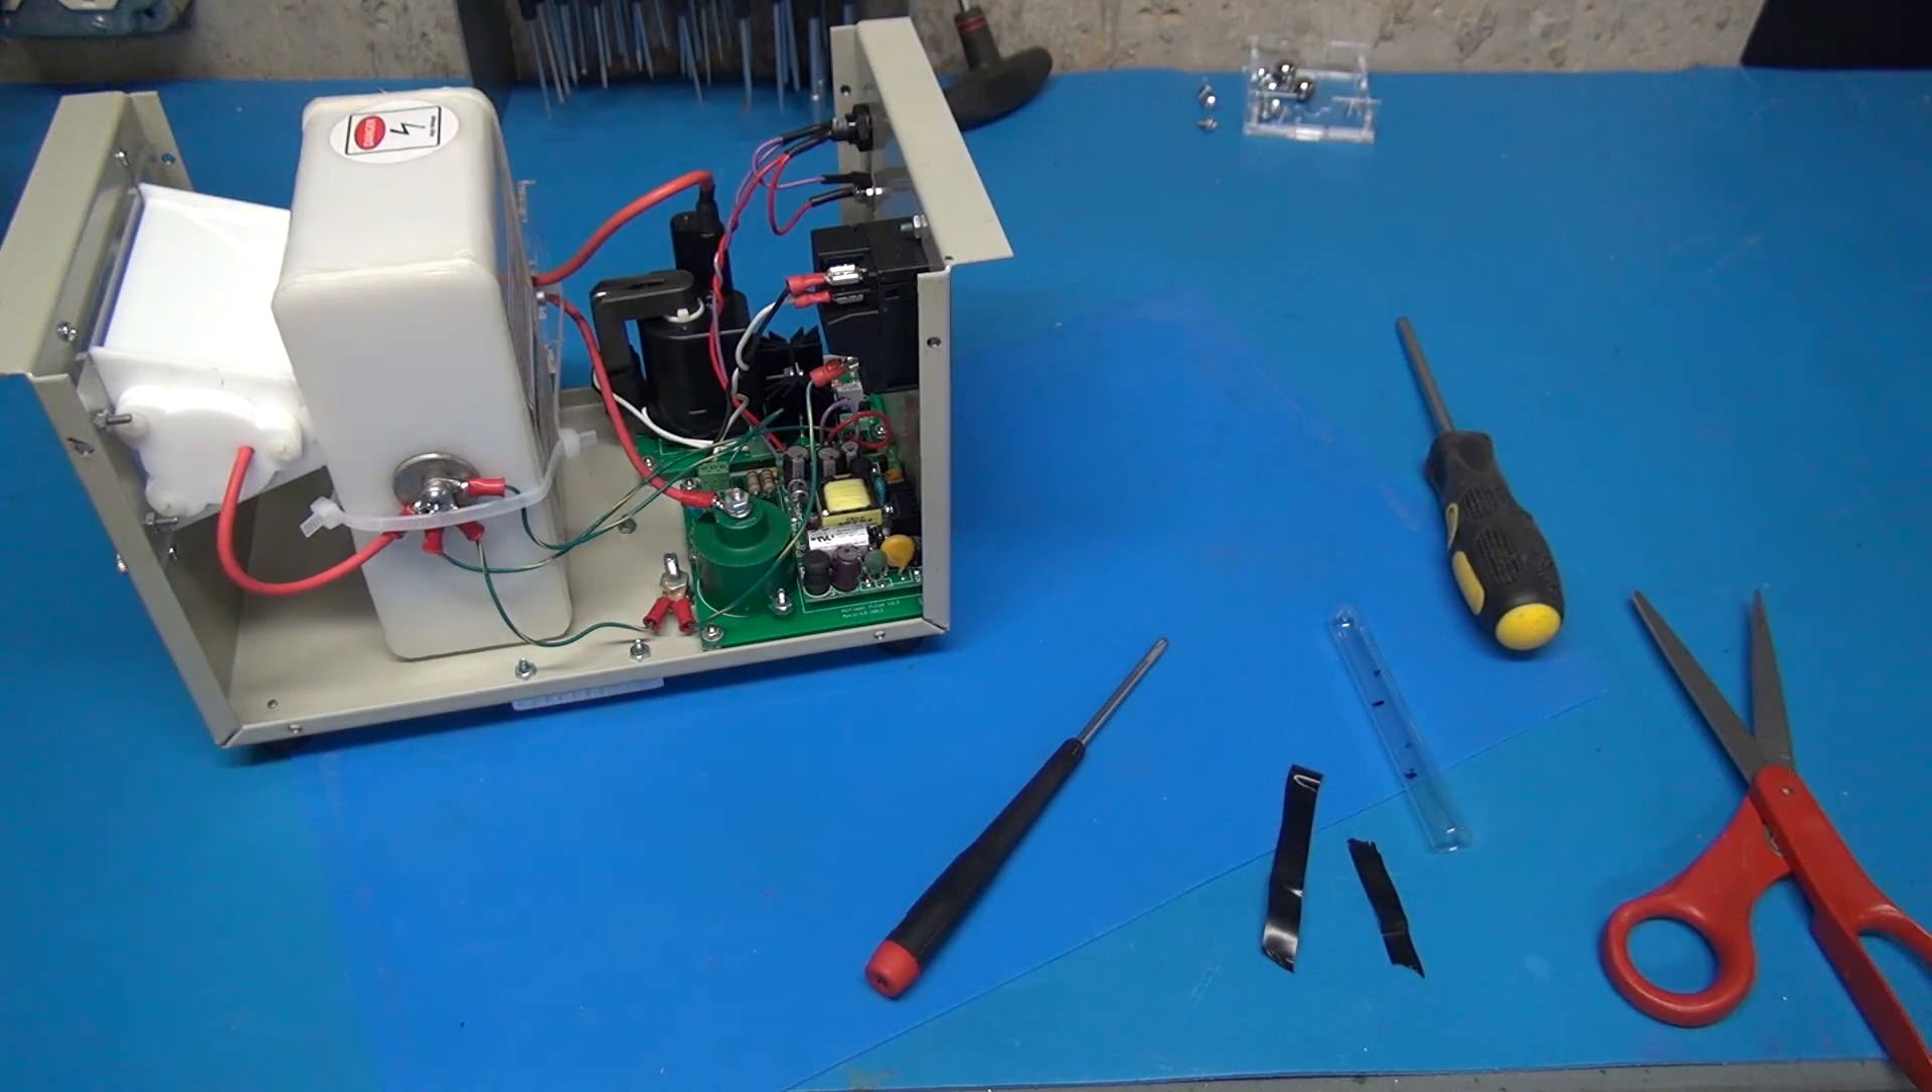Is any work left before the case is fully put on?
Yes.